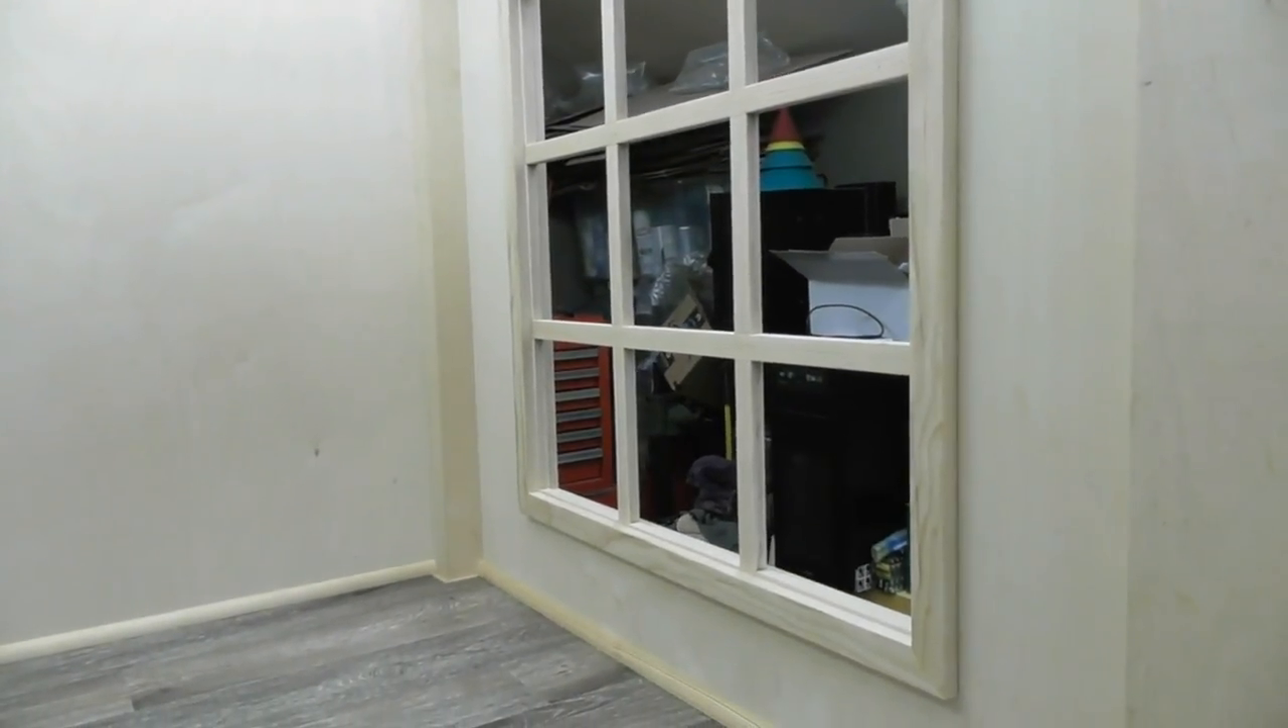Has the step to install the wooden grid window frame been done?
Yes.